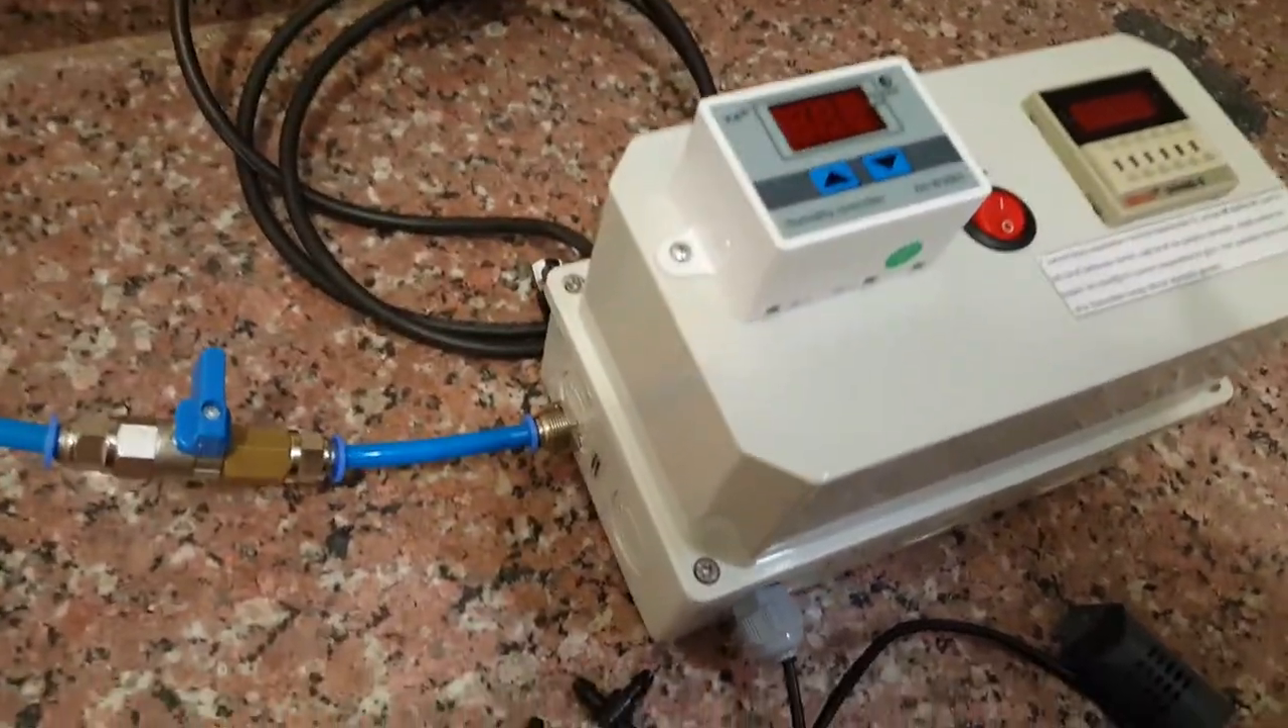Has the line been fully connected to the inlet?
Yes.